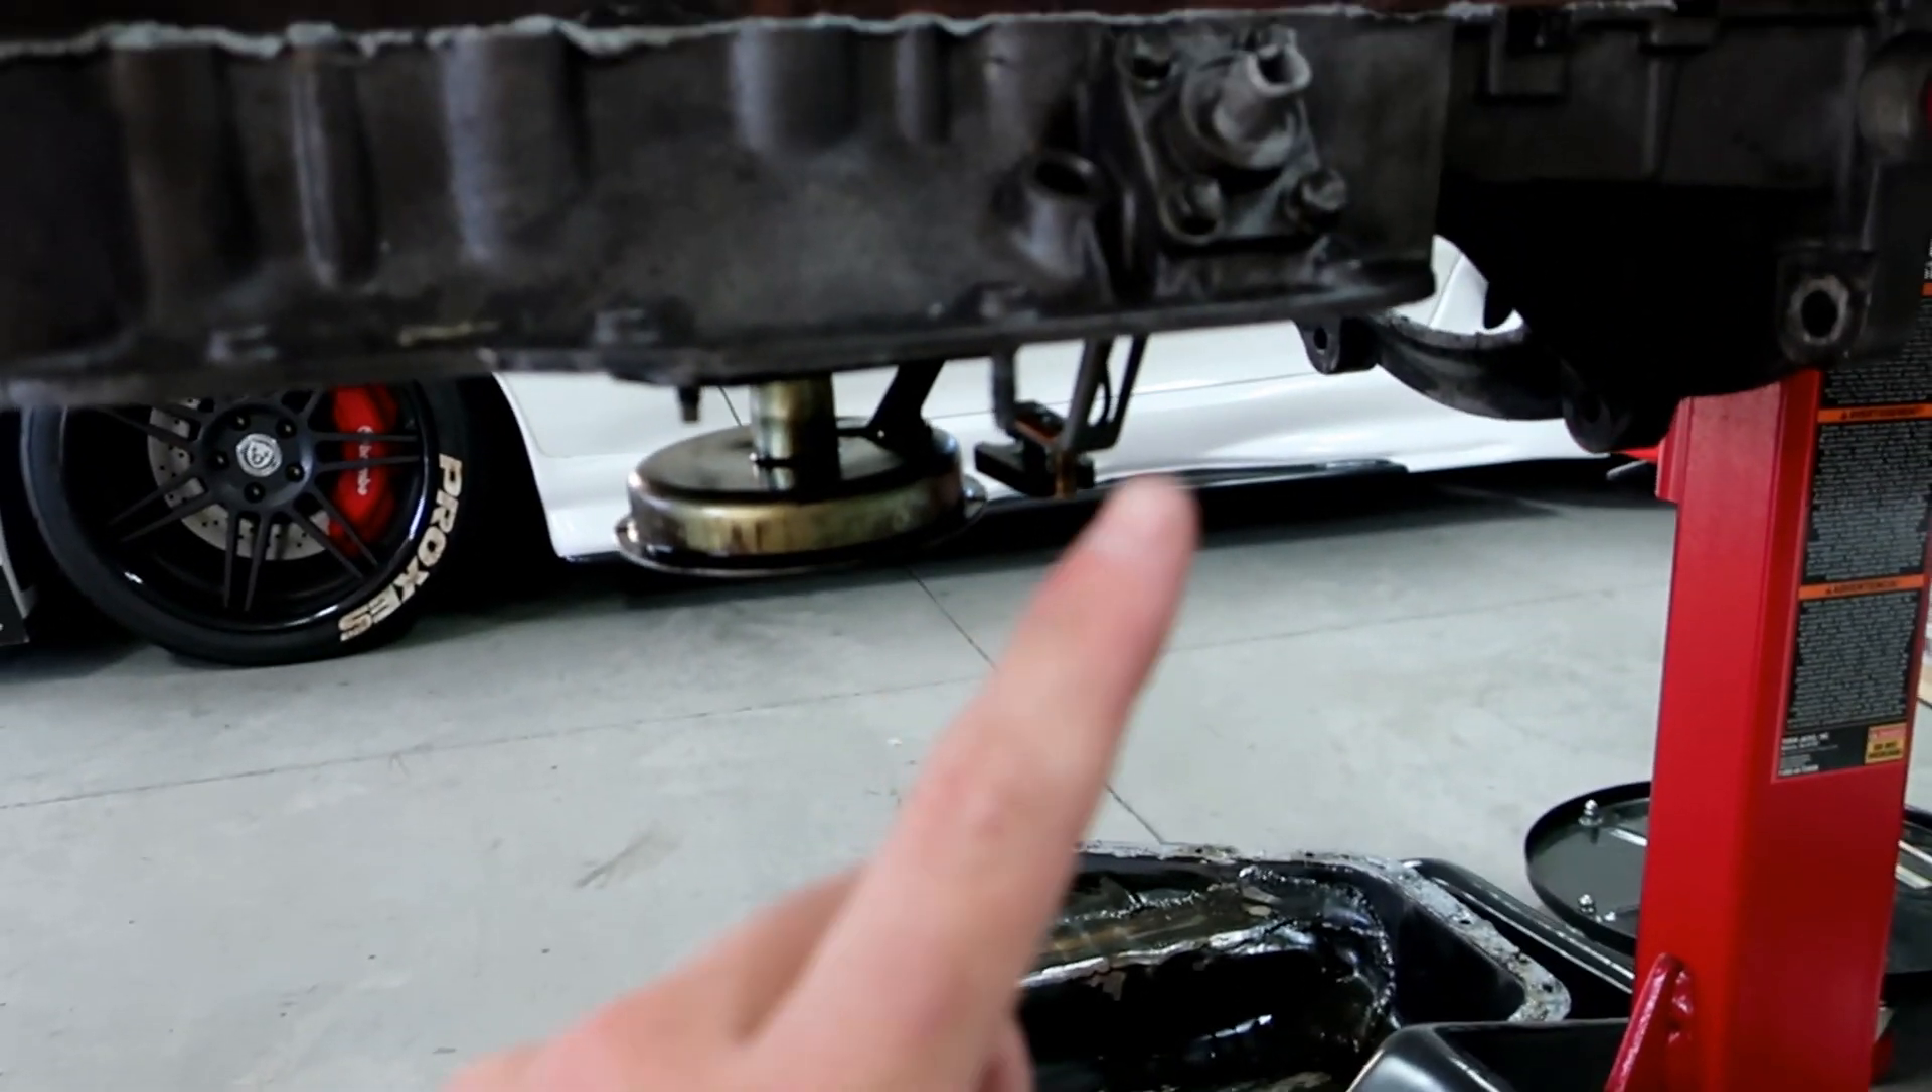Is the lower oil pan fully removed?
Yes.